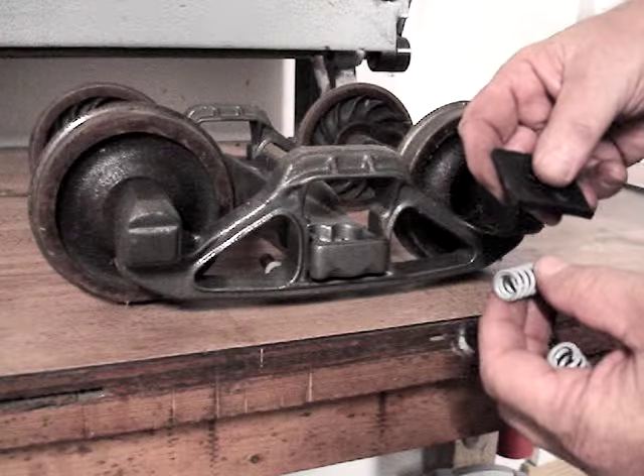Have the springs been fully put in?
No.